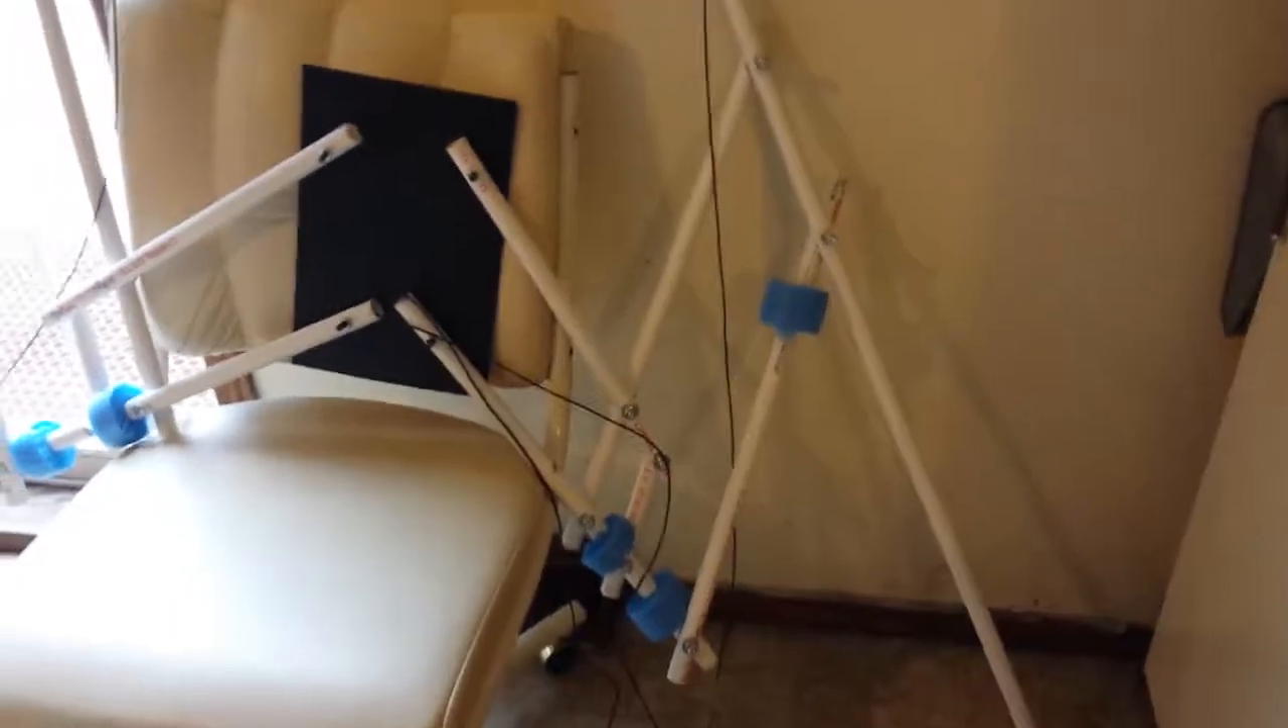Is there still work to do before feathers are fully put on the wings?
Yes.